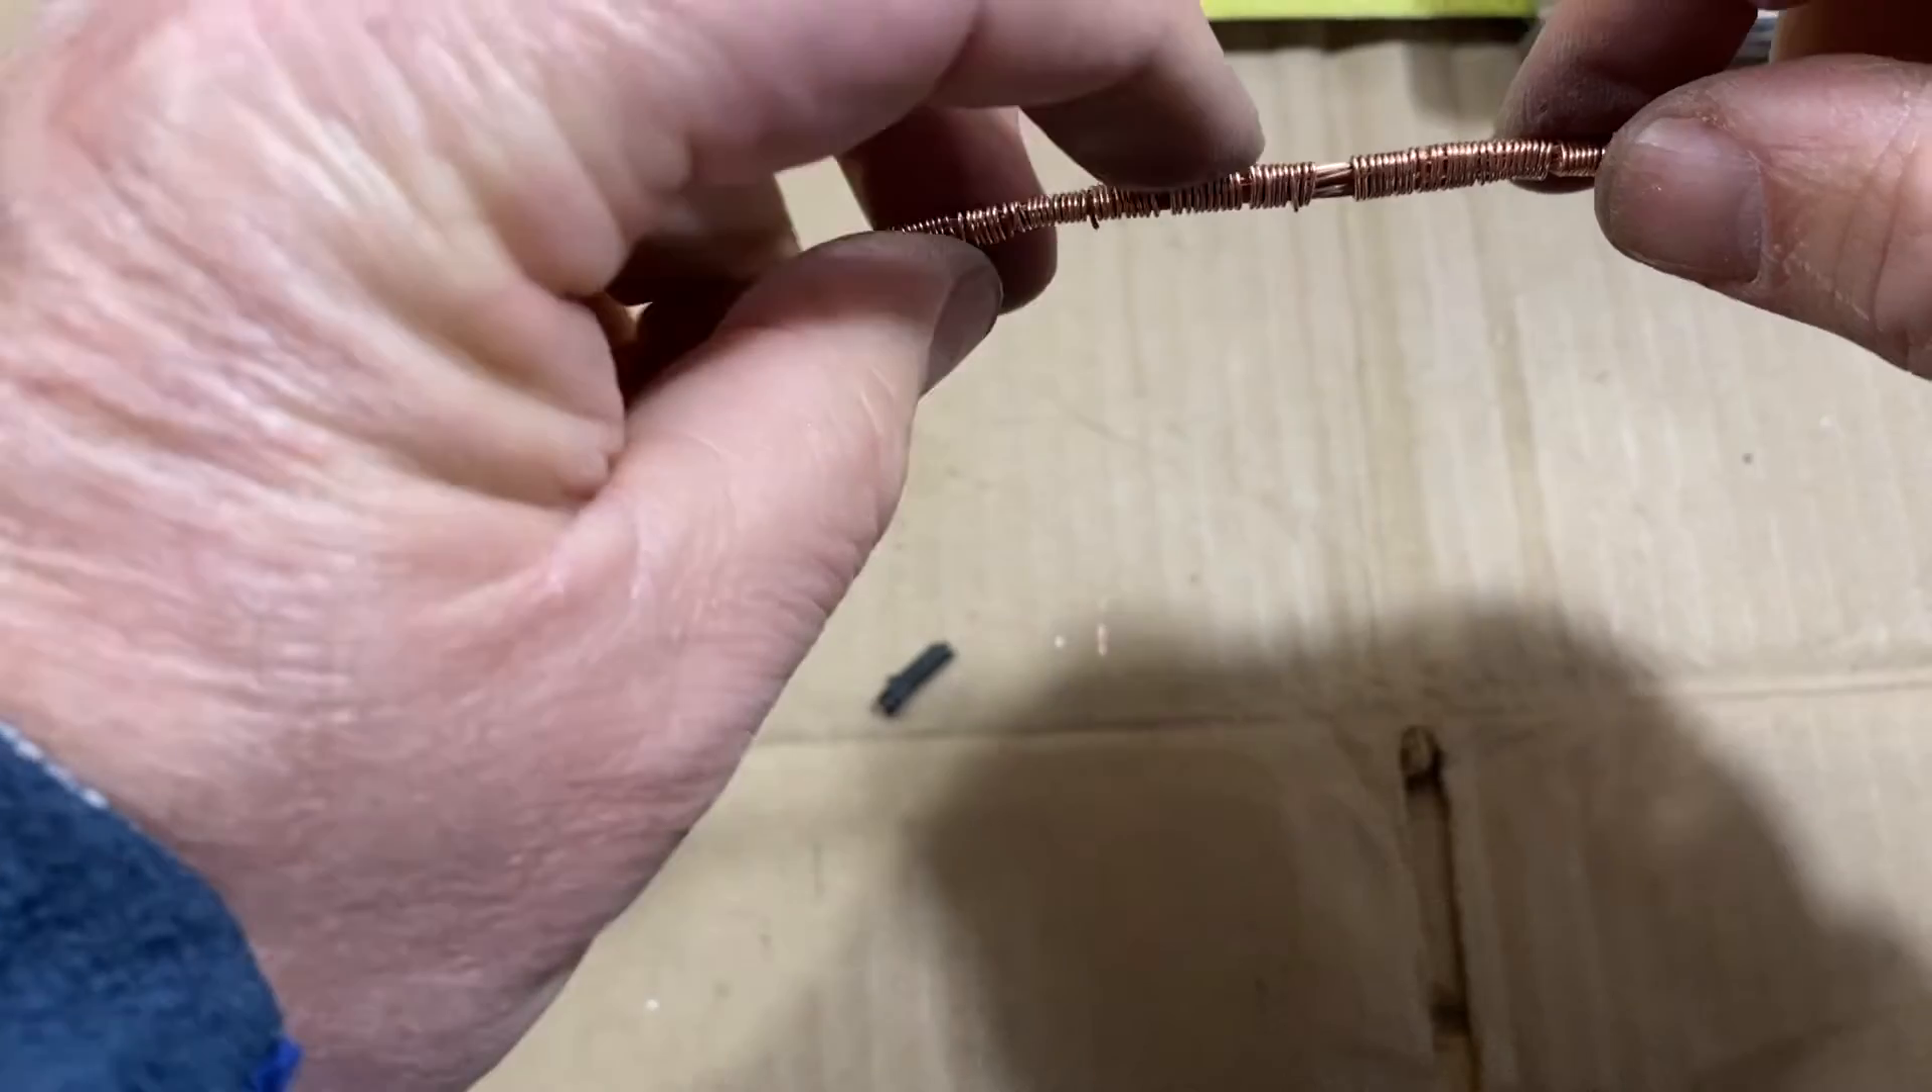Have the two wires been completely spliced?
Yes.